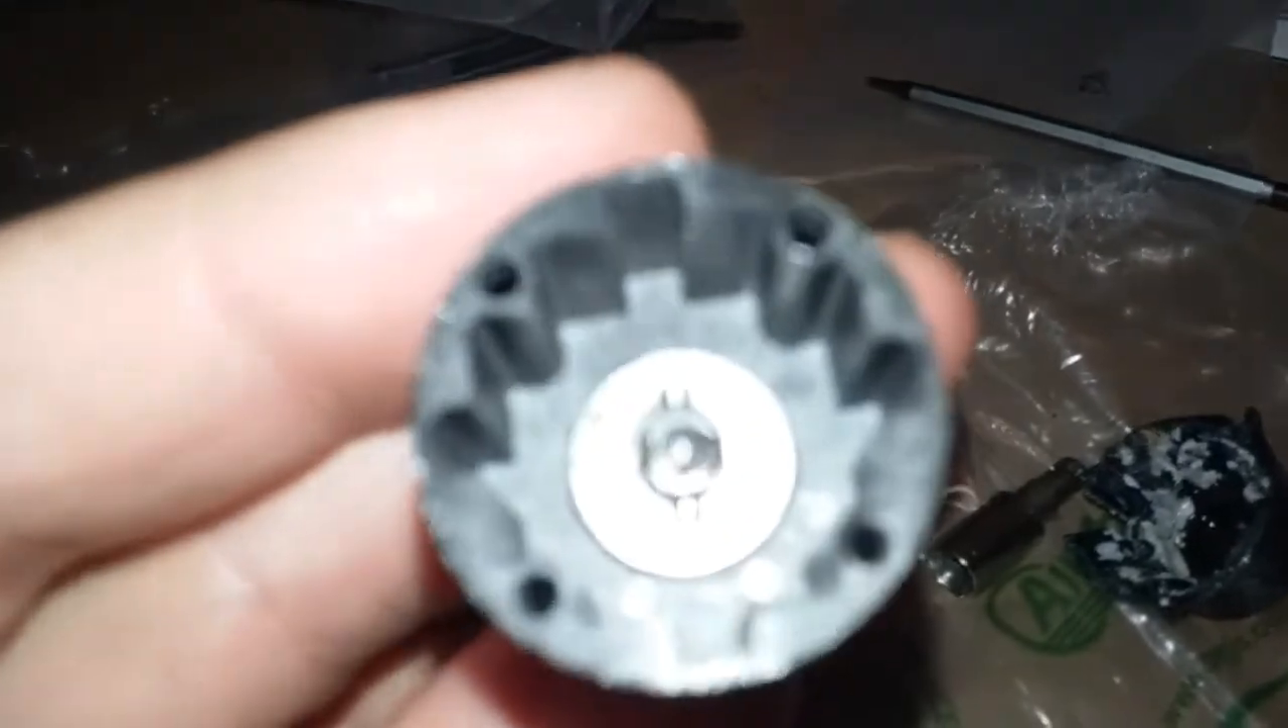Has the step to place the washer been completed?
Yes.